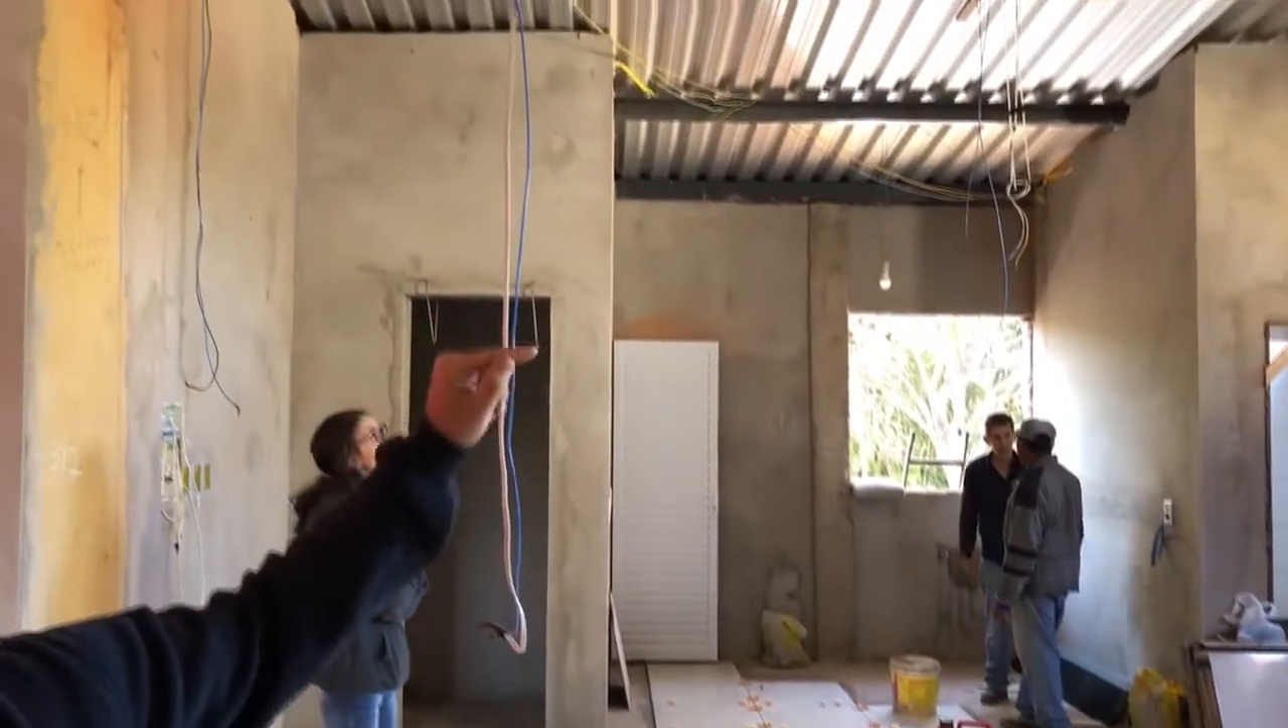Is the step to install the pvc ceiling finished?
No.